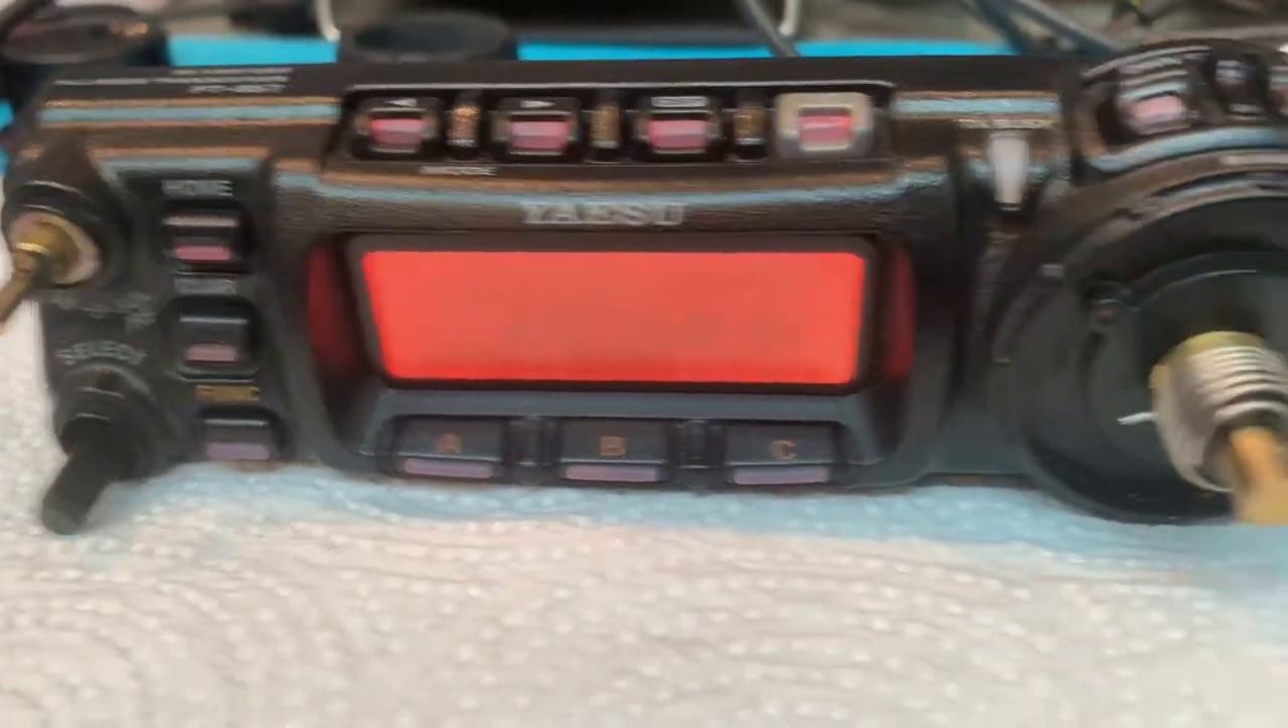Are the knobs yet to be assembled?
Yes.